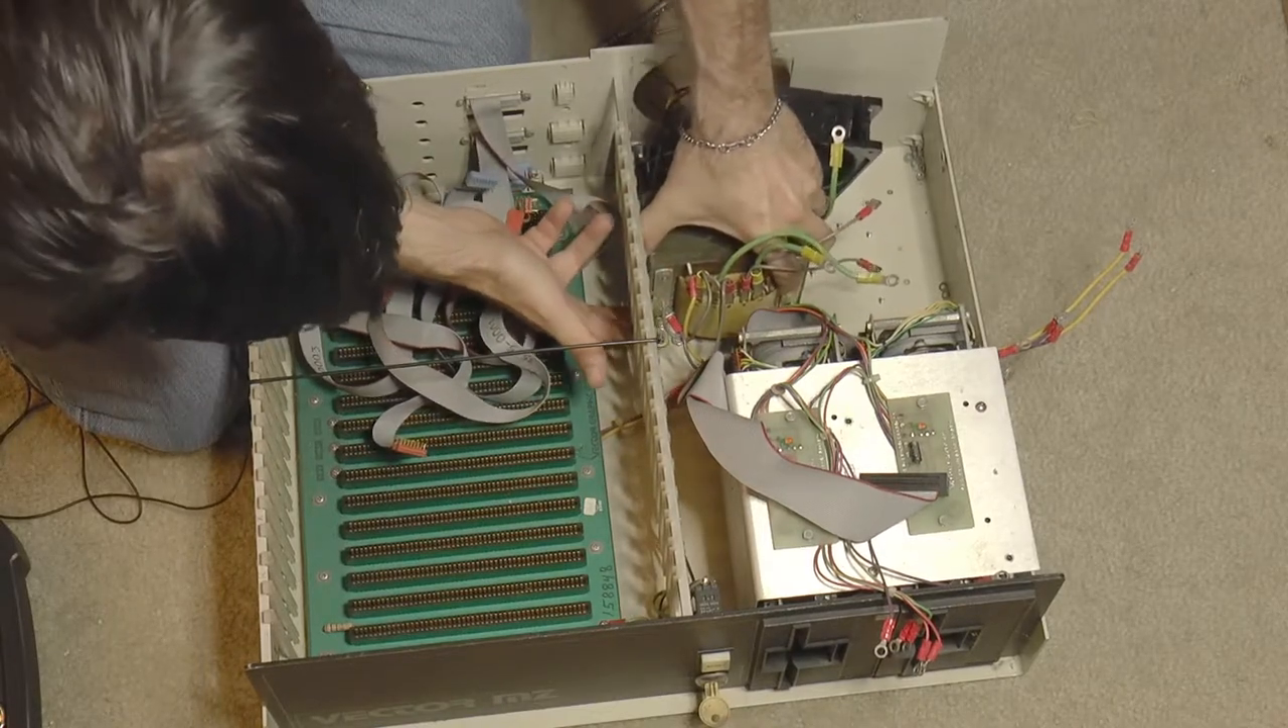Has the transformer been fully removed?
No.